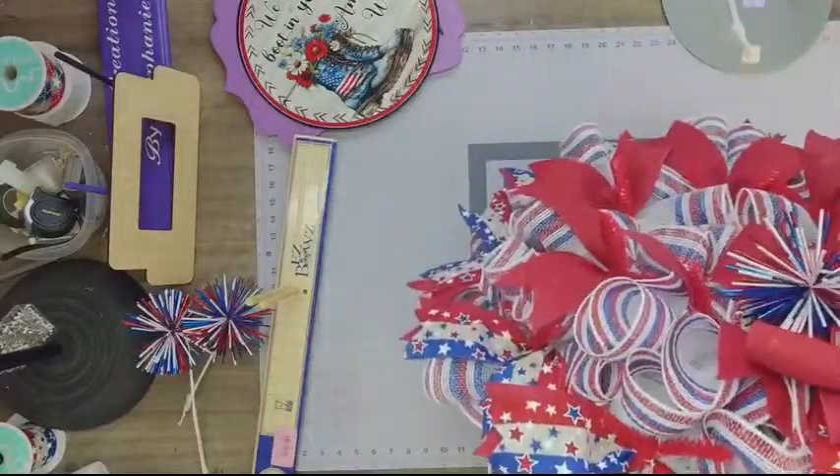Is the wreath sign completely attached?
No.